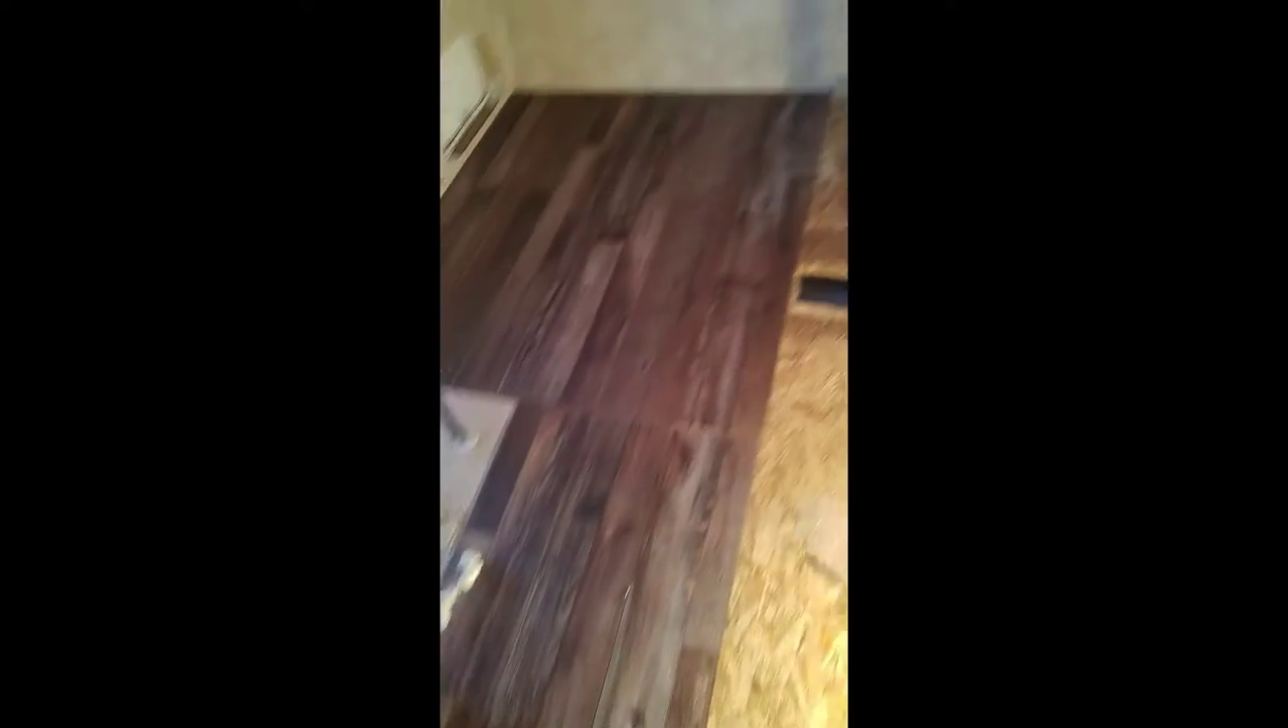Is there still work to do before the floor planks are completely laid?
Yes.